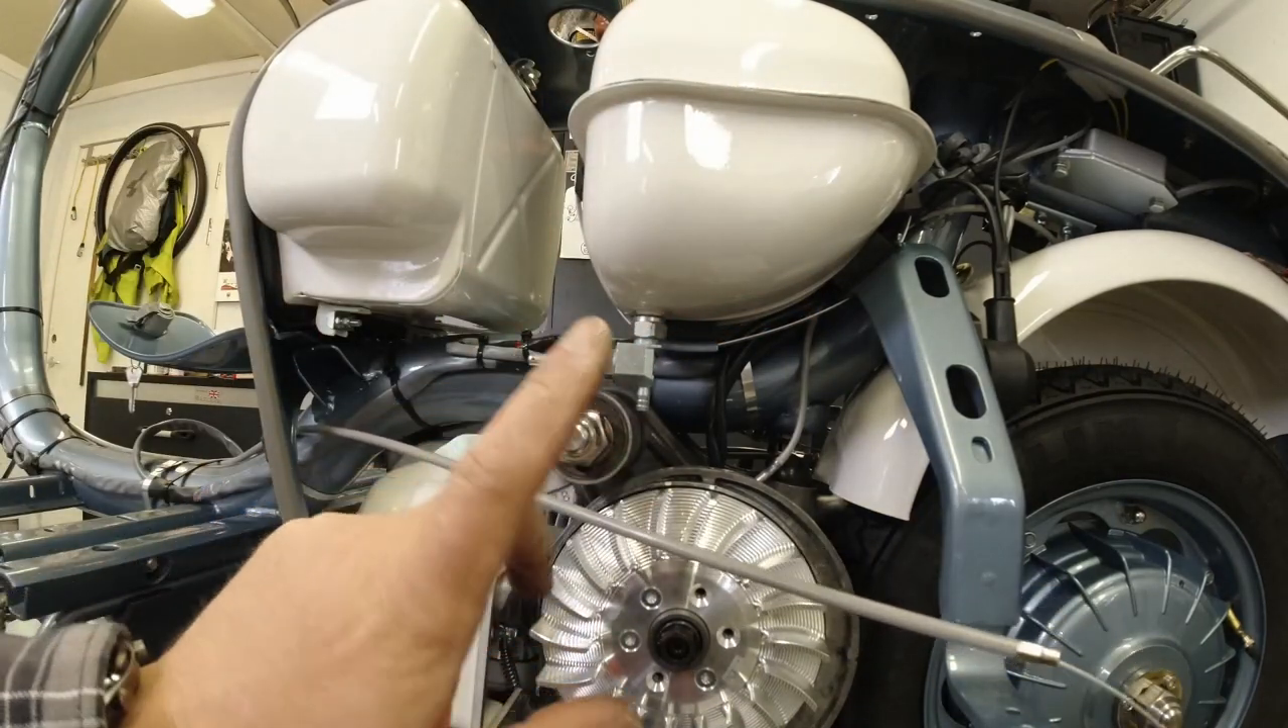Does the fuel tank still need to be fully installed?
No.